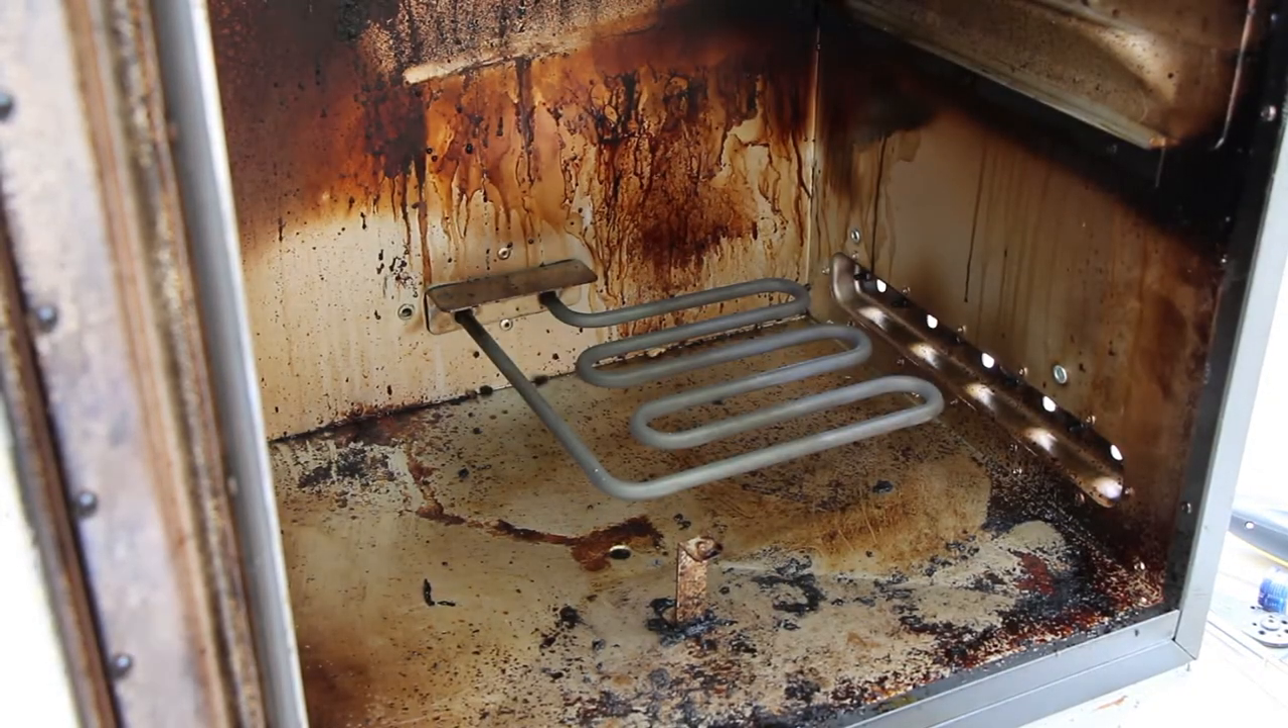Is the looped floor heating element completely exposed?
Yes.